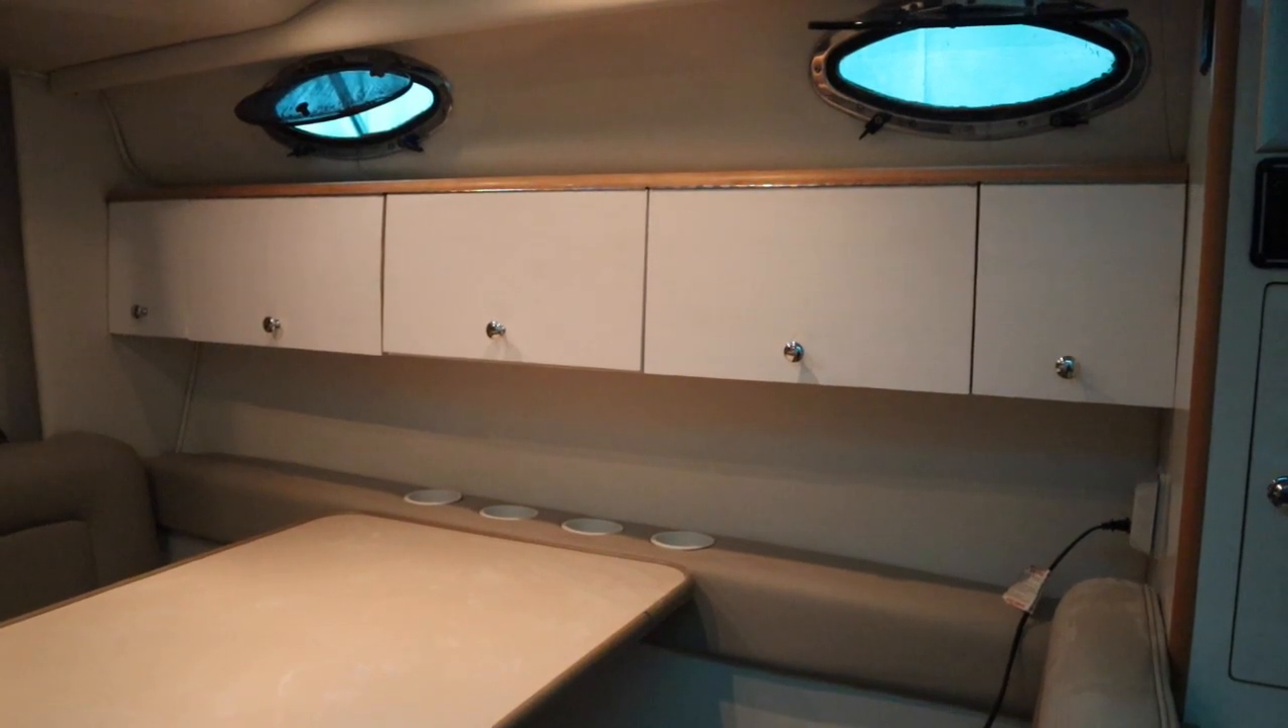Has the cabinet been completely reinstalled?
Yes.